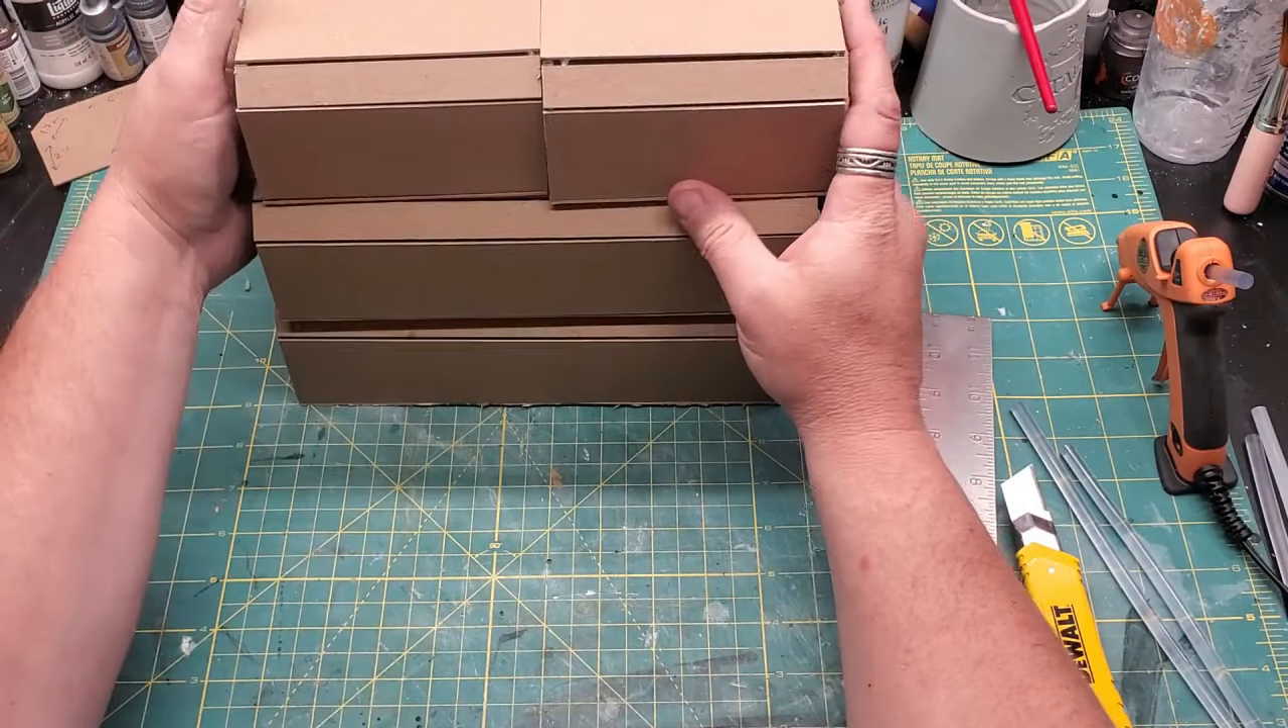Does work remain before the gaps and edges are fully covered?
Yes.